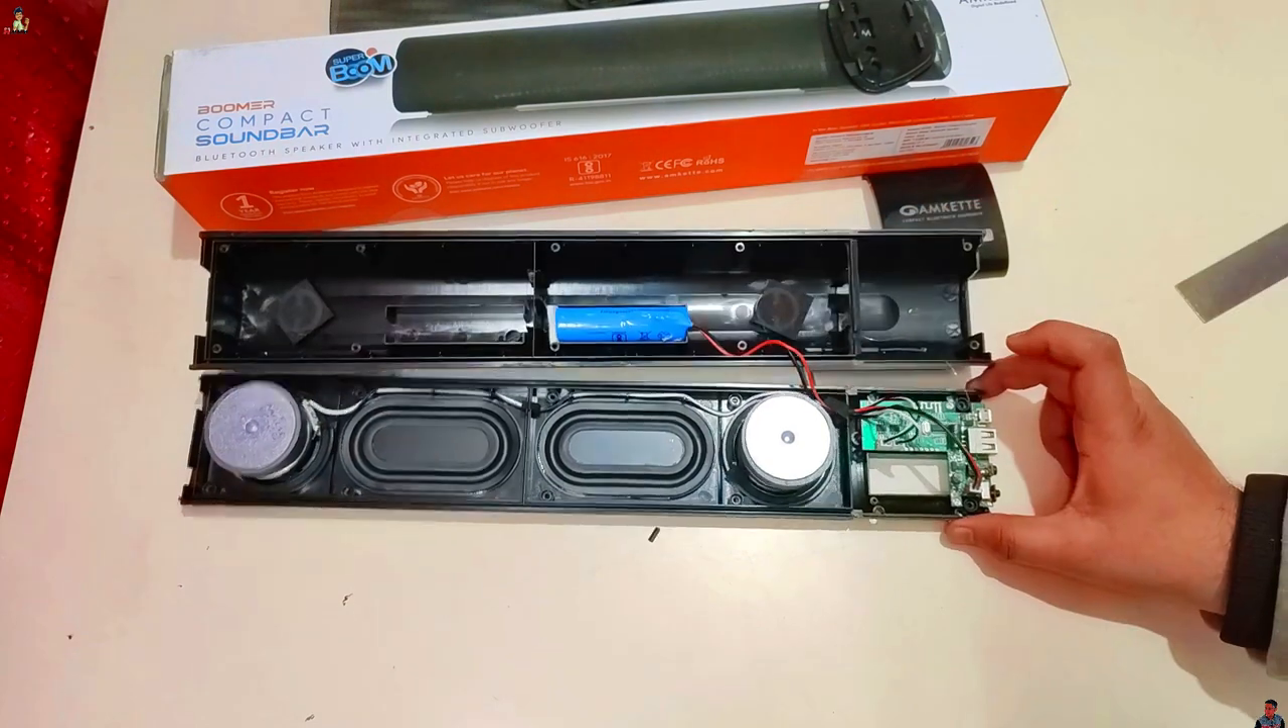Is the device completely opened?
Yes.